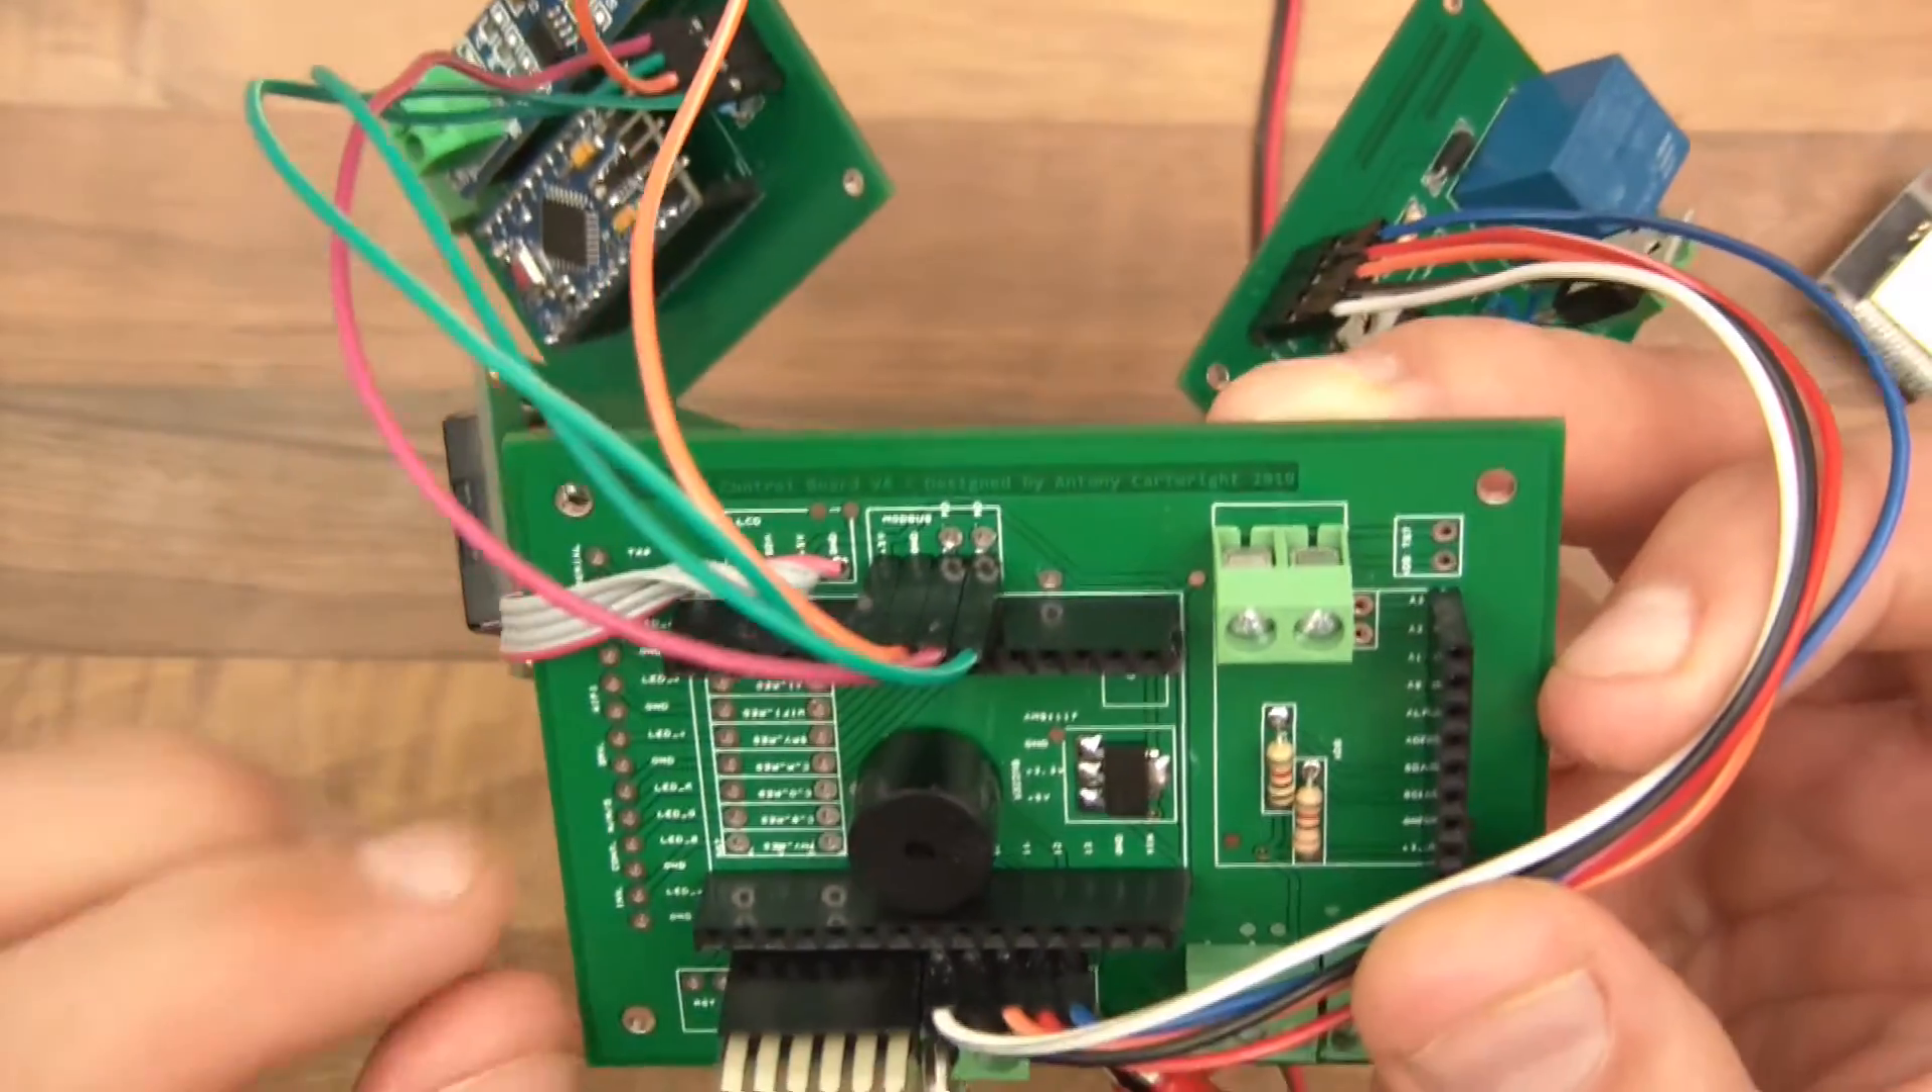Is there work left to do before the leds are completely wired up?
Yes.